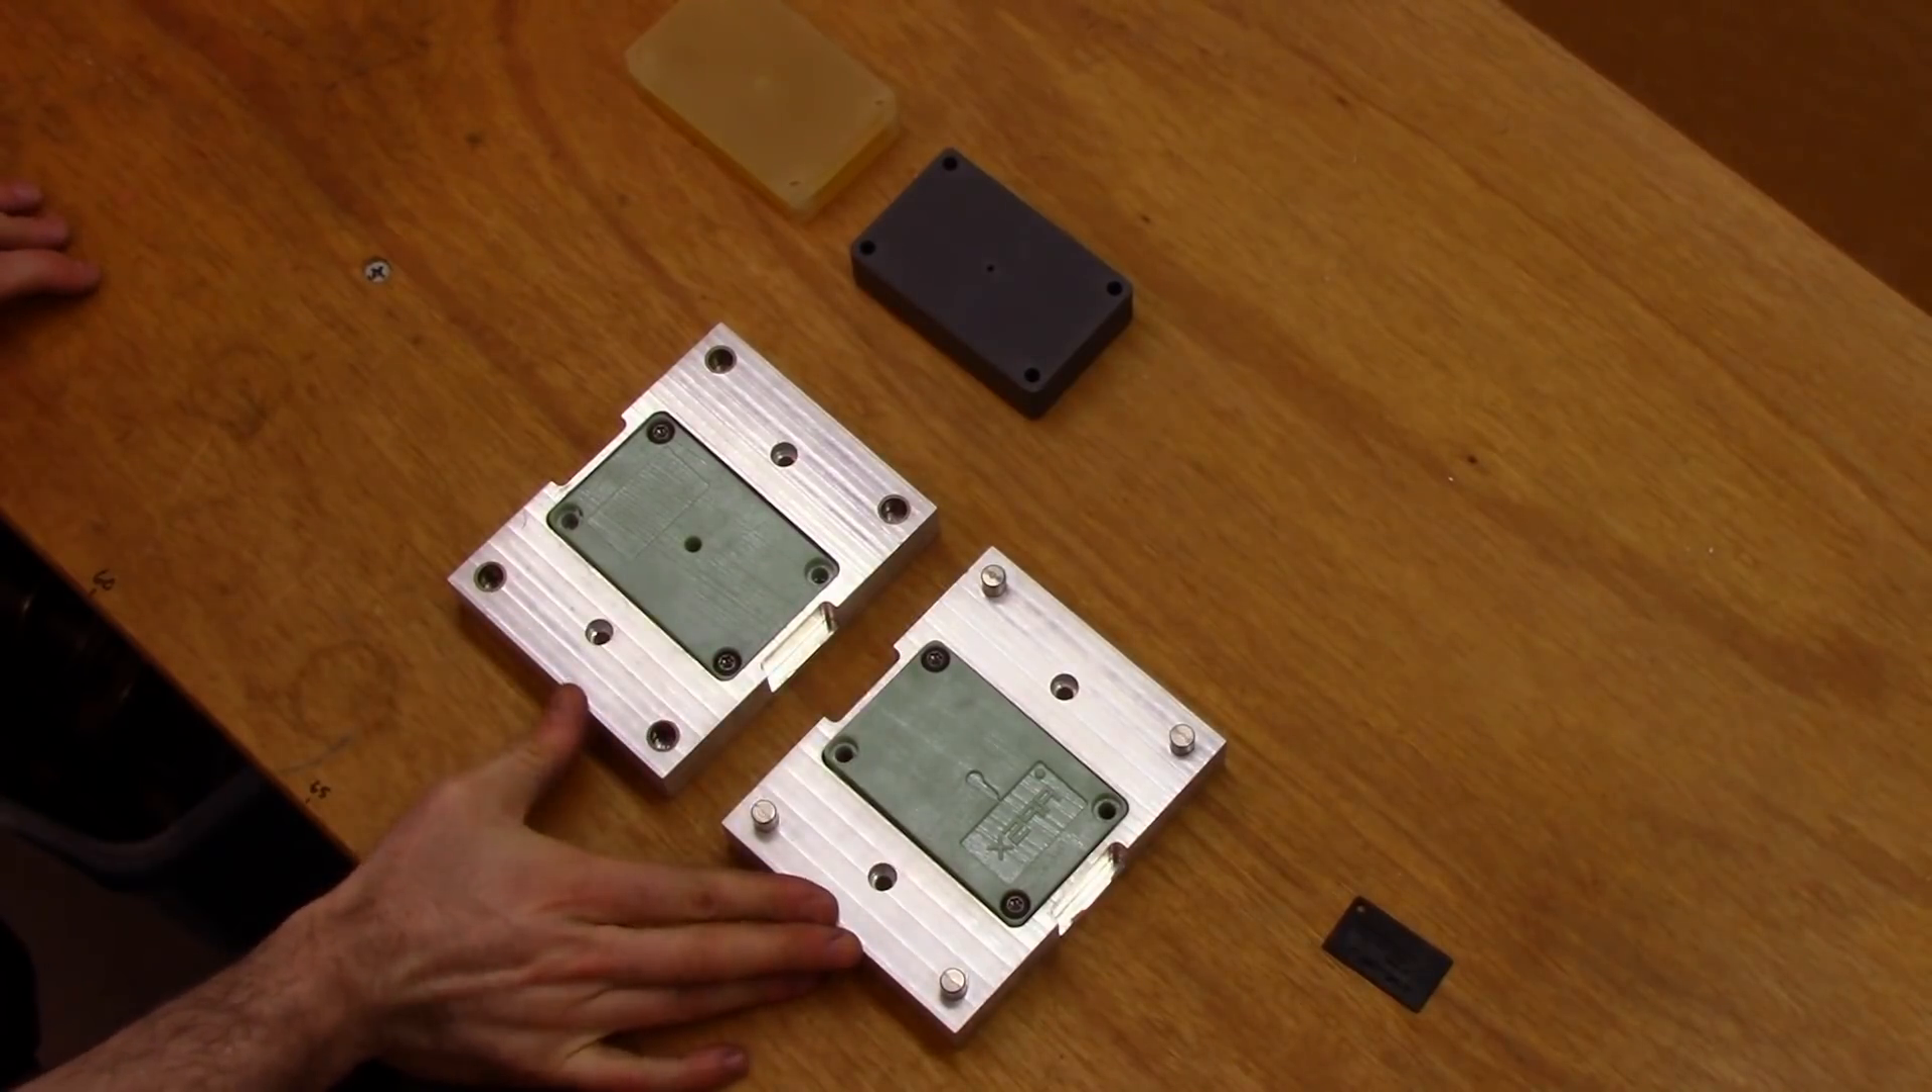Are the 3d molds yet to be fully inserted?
No.